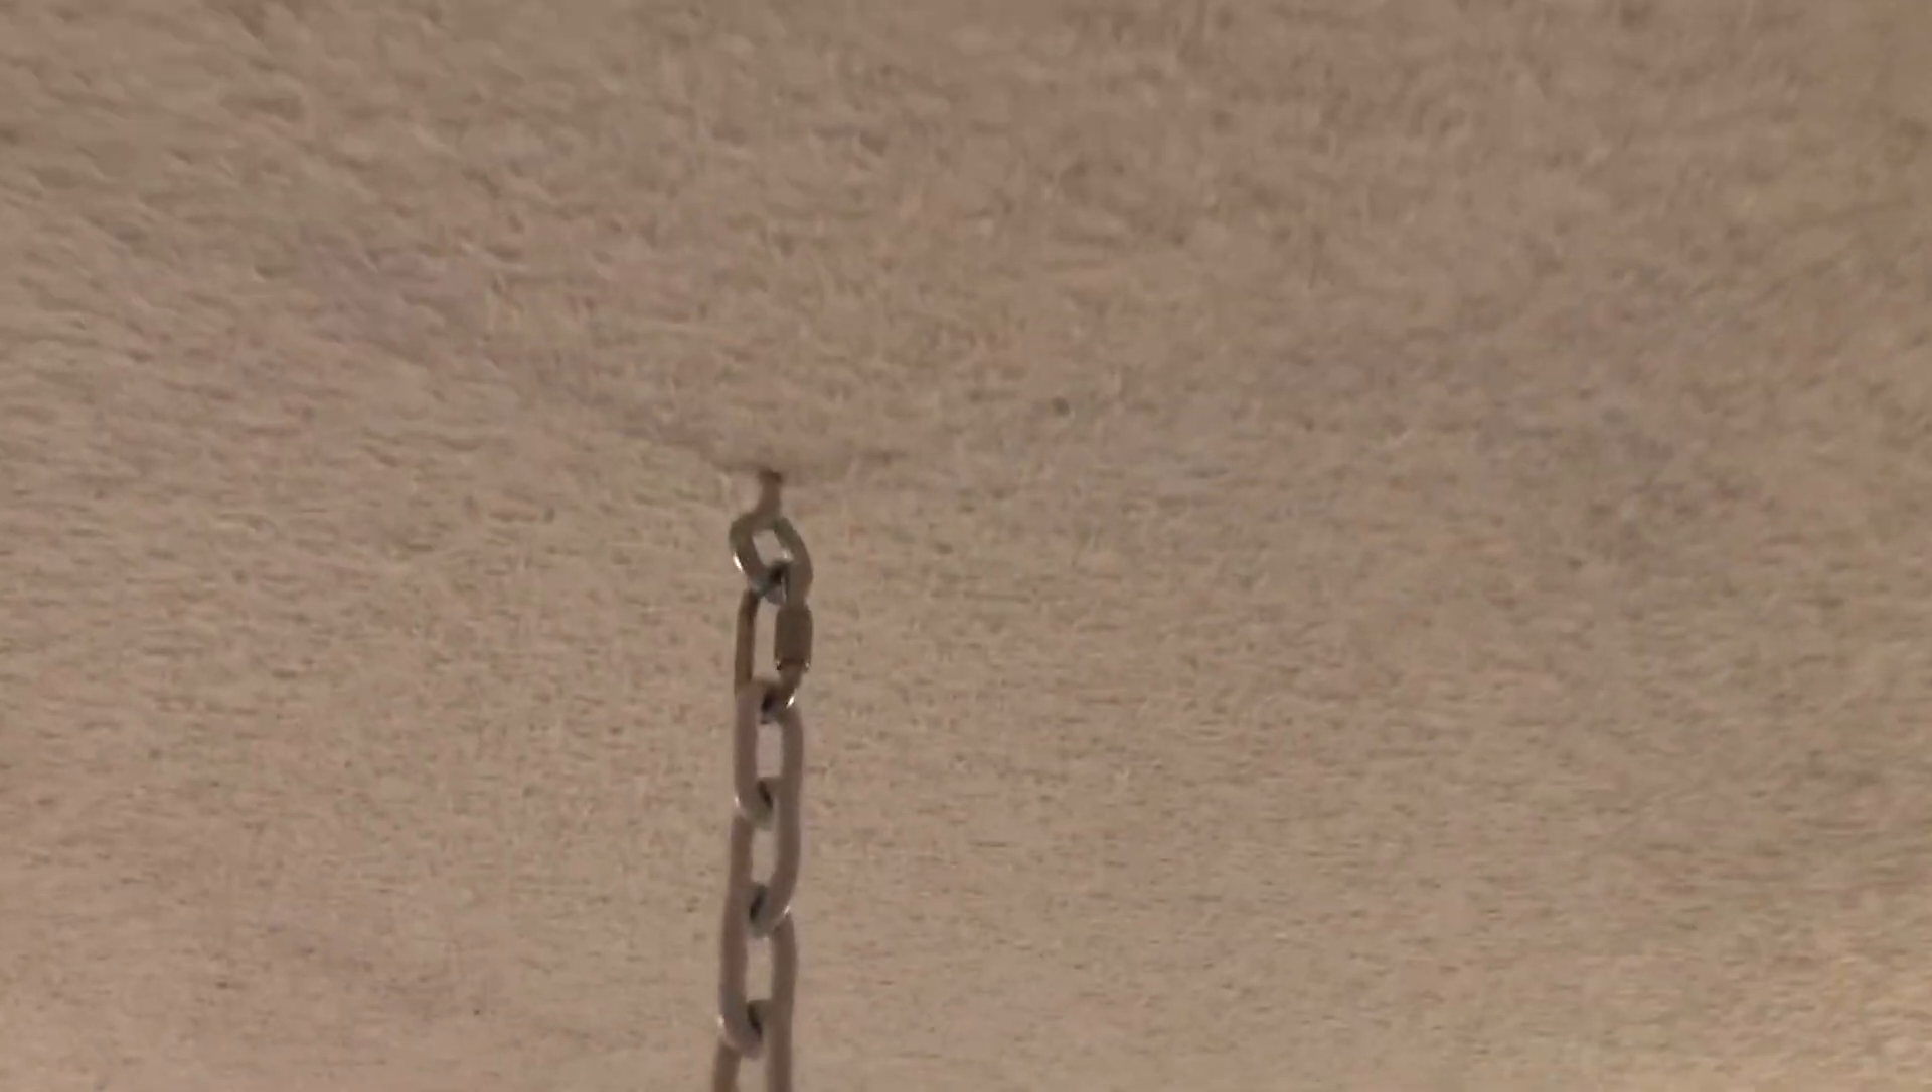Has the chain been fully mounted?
Yes.